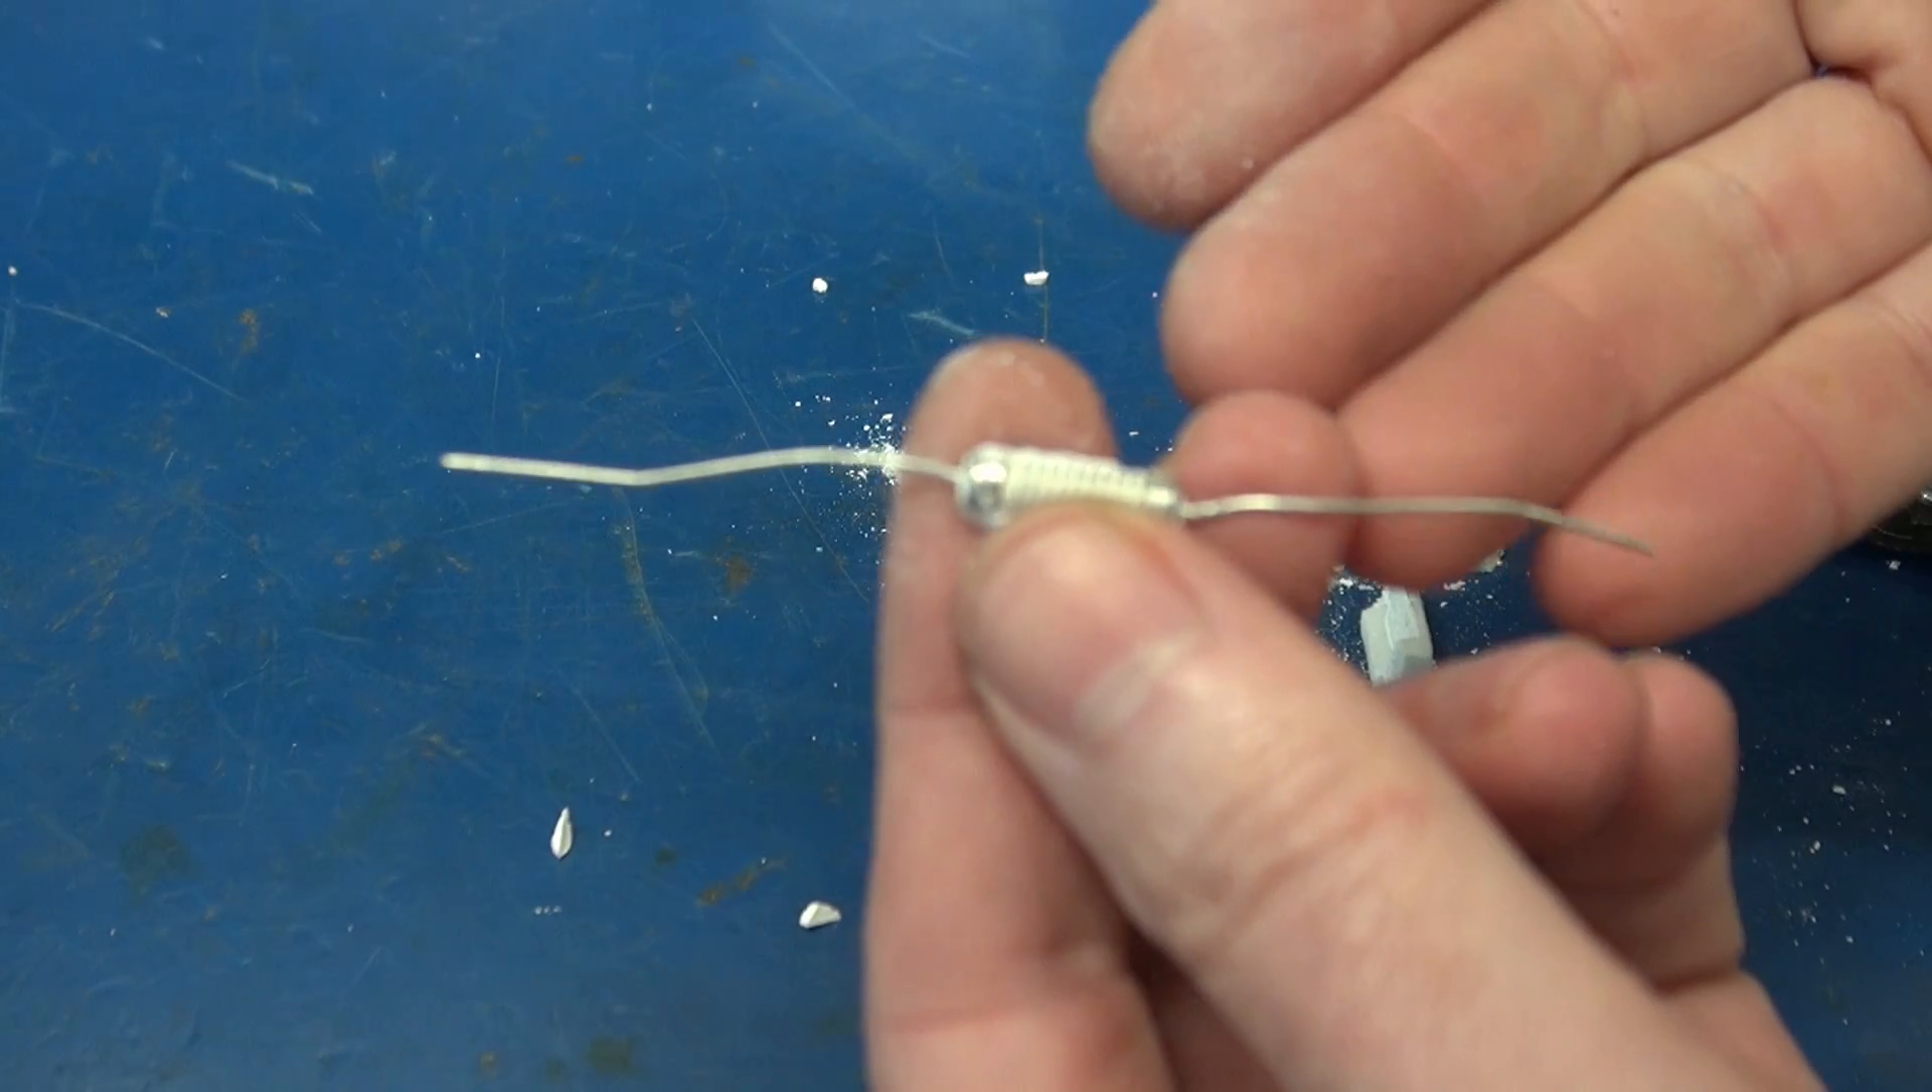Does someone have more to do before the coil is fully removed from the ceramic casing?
No.